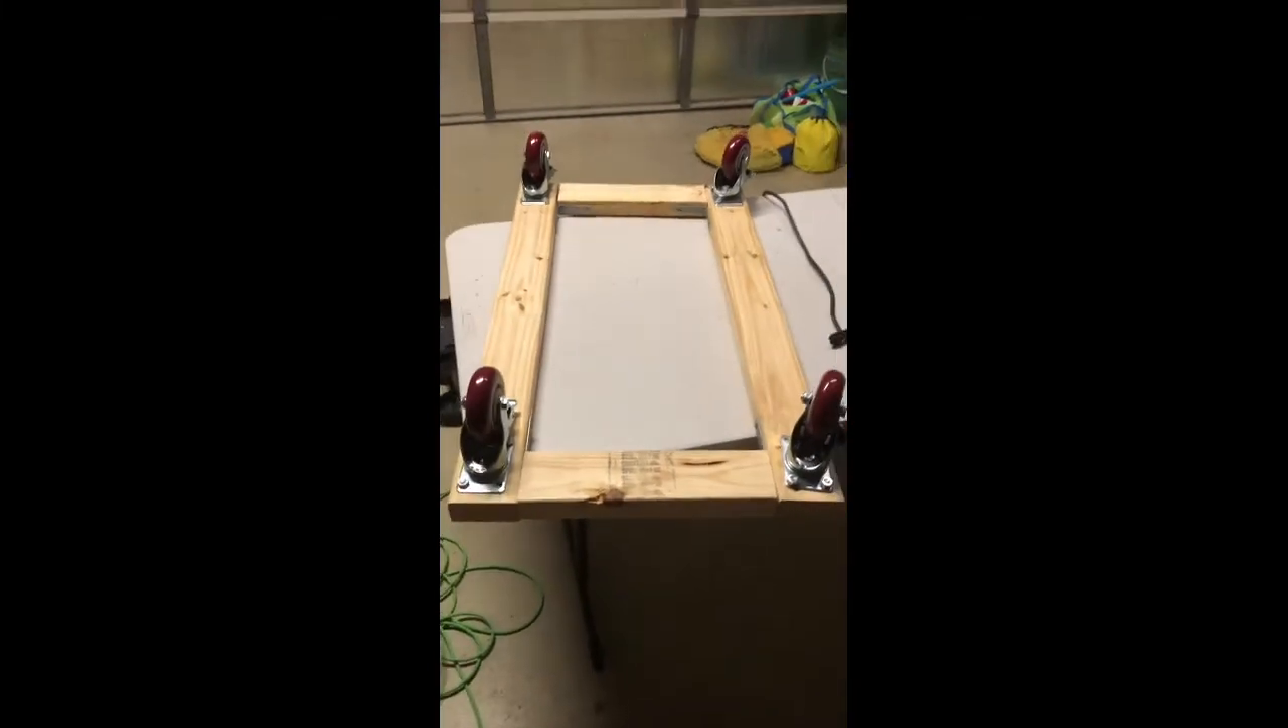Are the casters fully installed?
Yes.